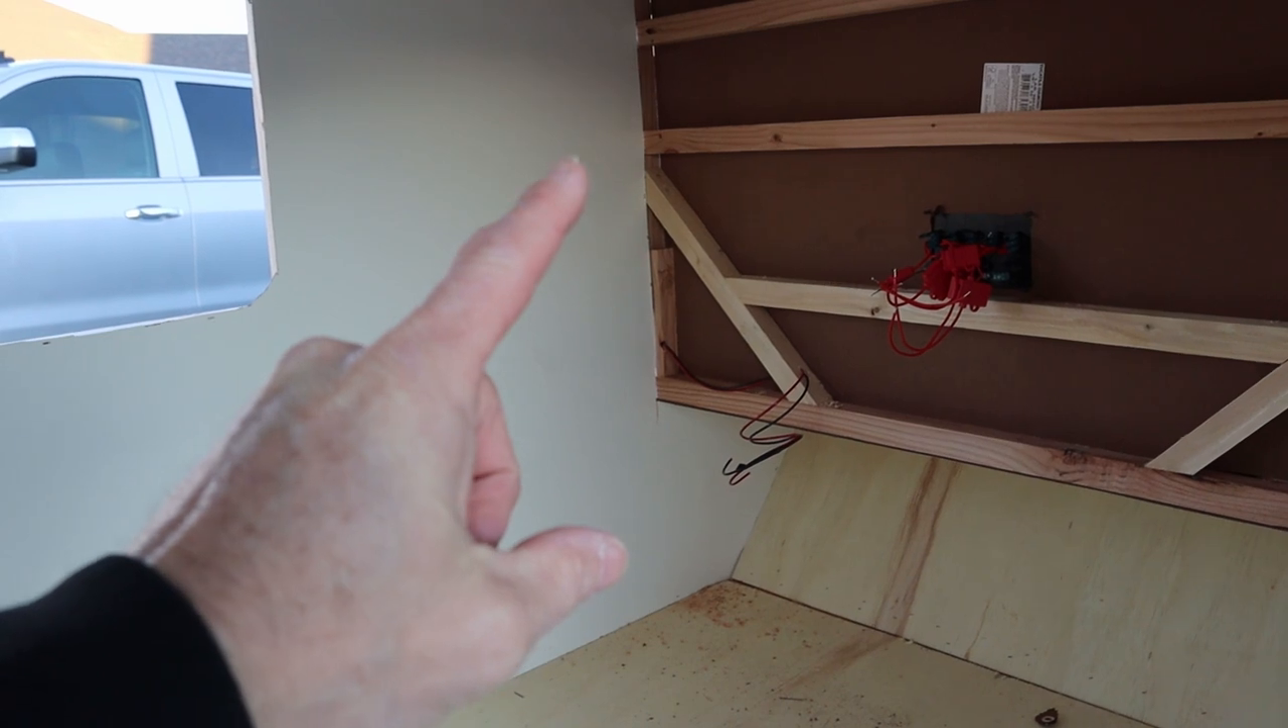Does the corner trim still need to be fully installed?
Yes.